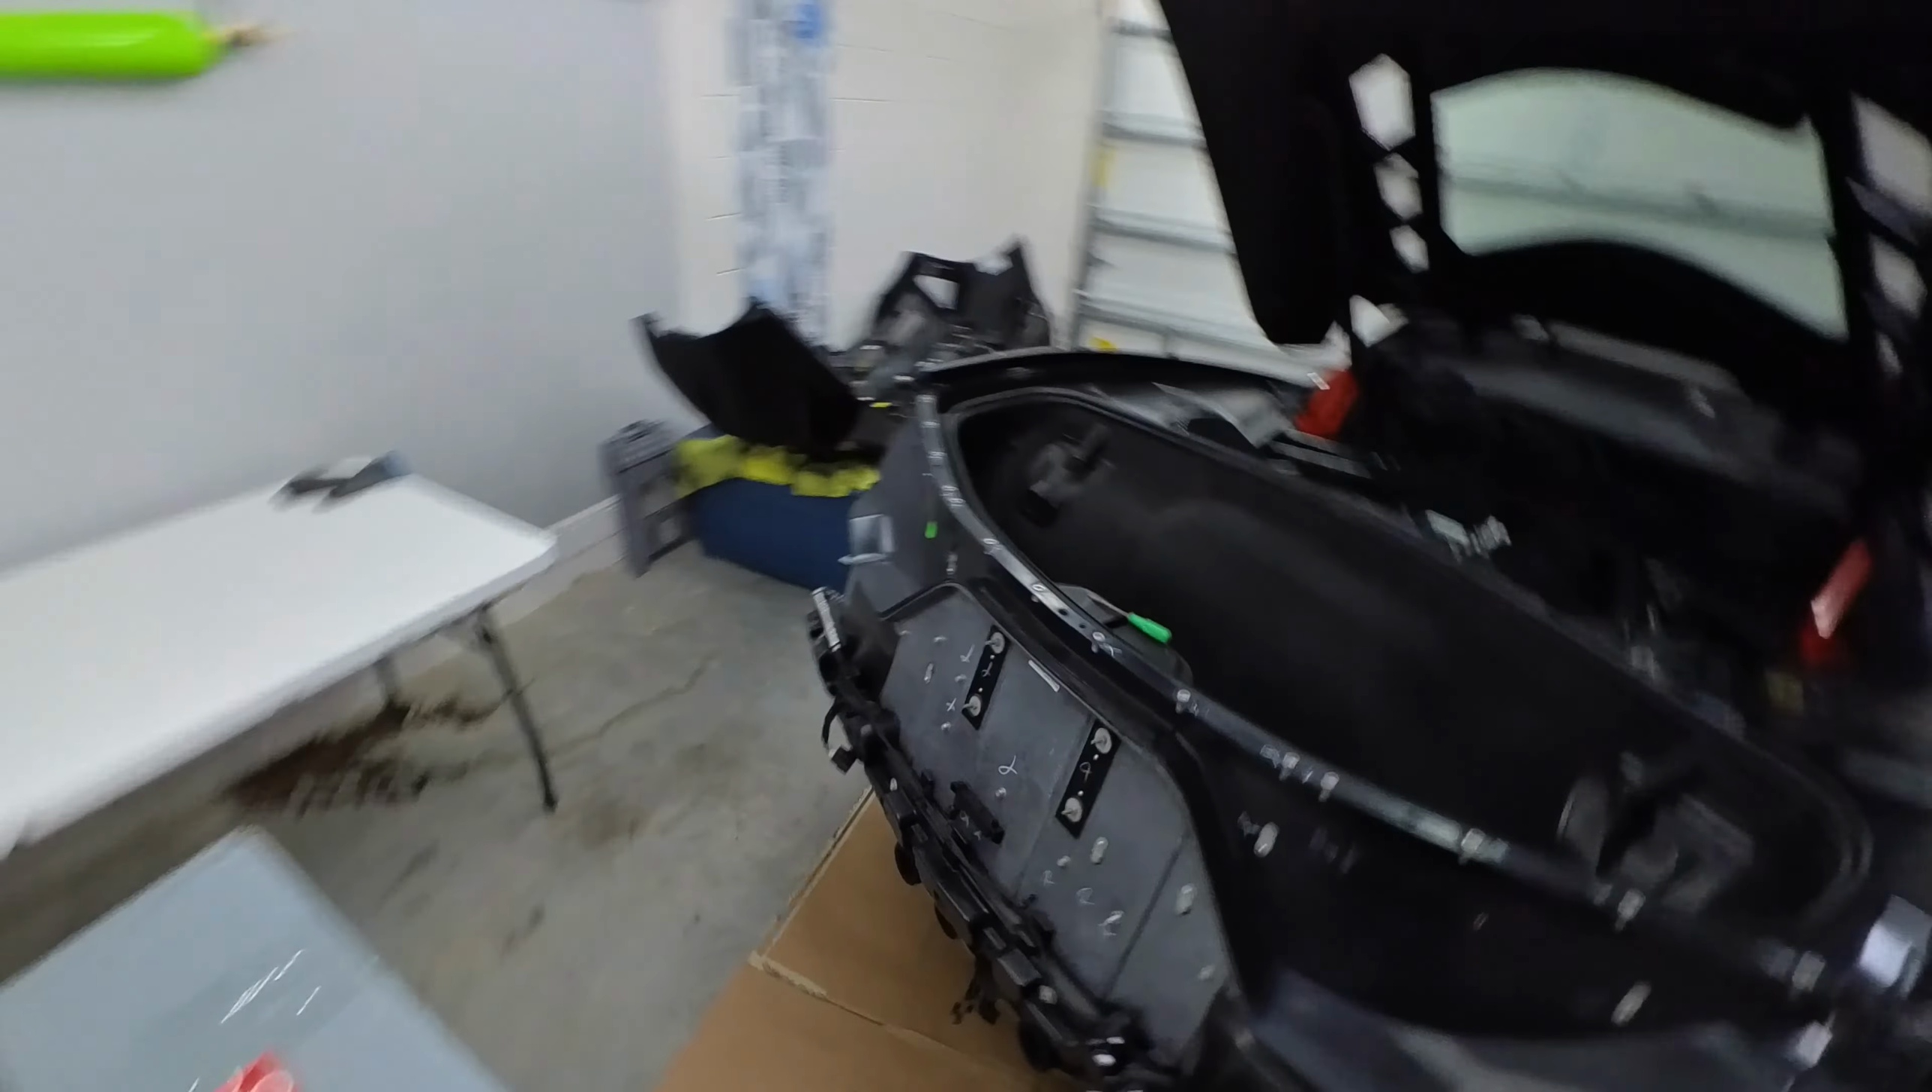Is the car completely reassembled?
No.